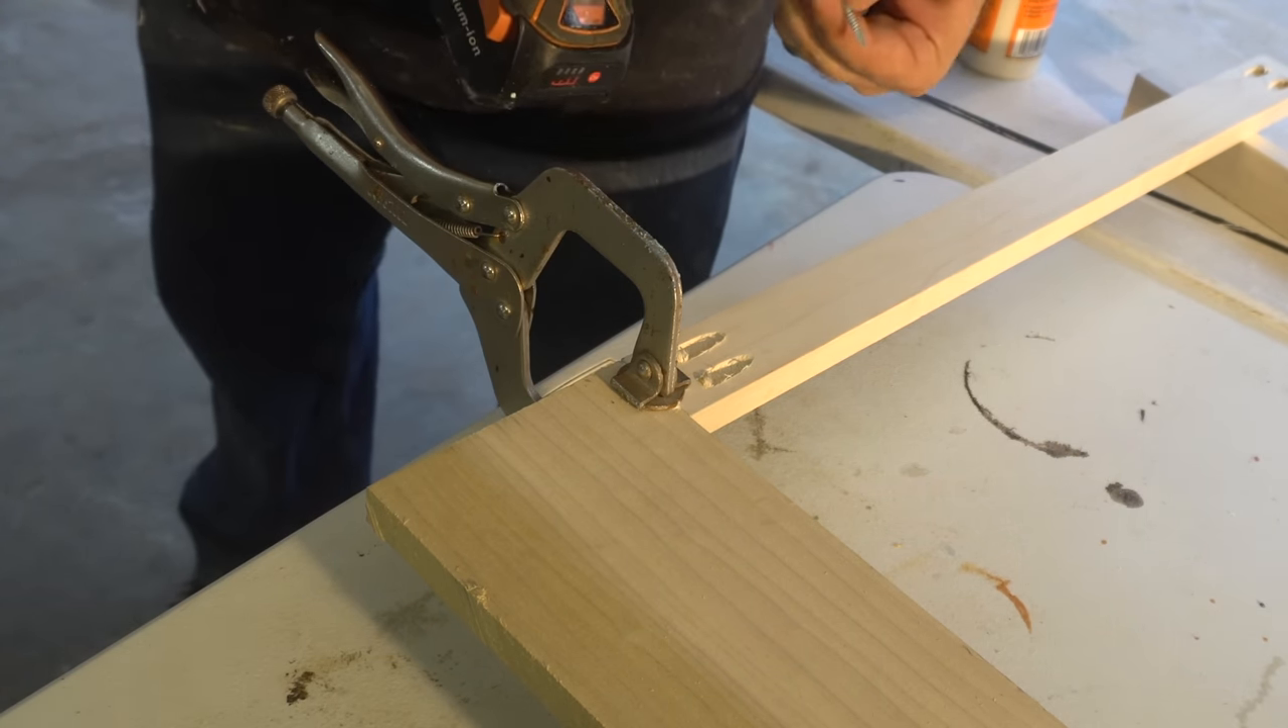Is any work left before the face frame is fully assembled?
Yes.